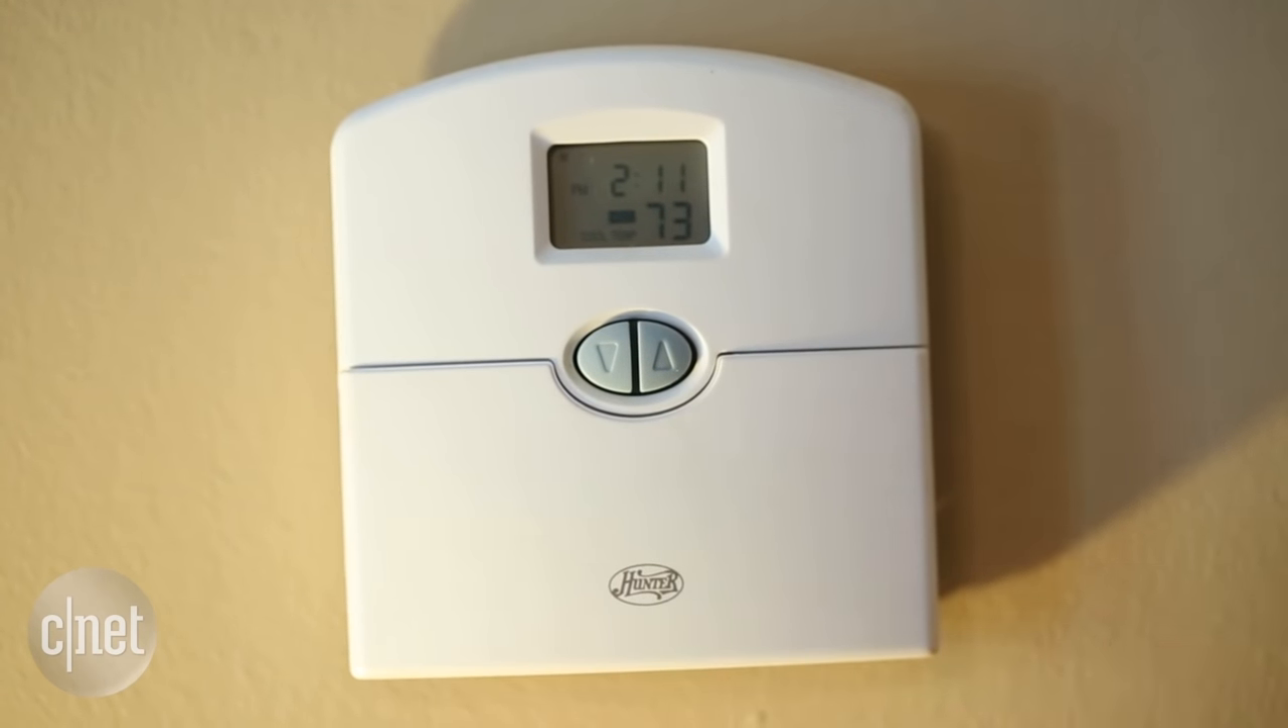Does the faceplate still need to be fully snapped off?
Yes.